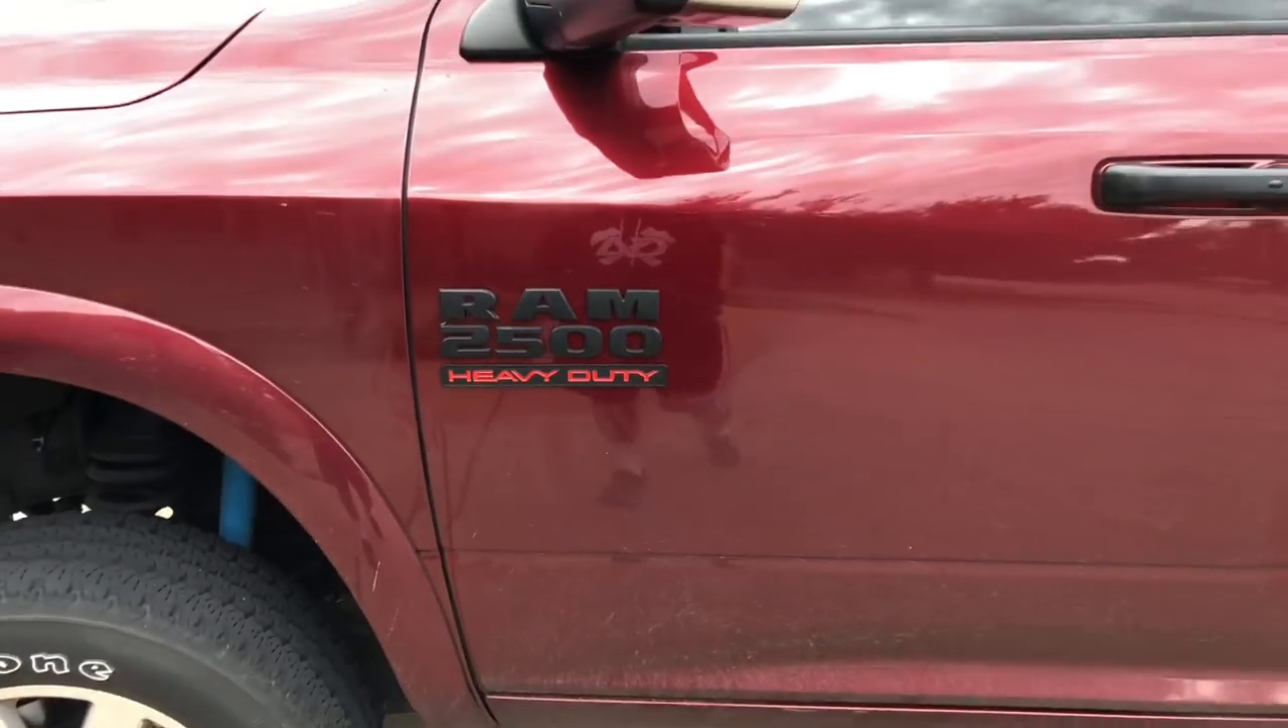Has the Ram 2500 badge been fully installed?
Yes.